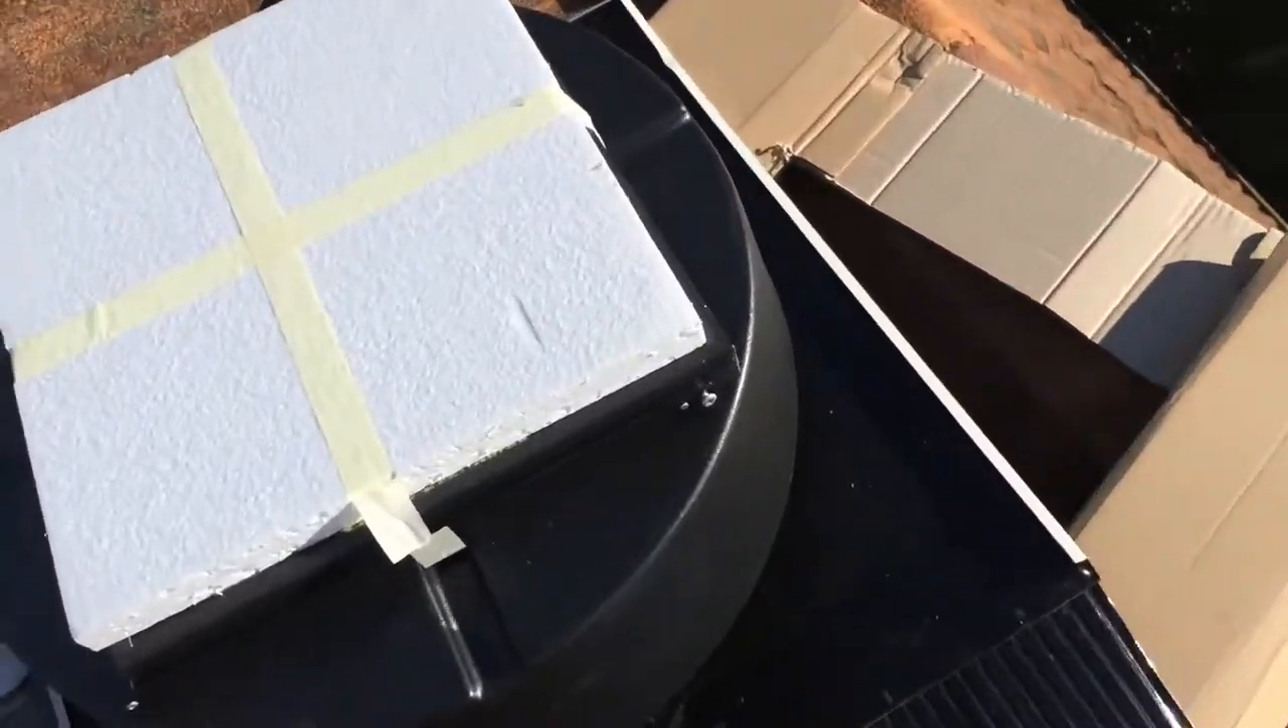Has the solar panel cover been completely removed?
No.